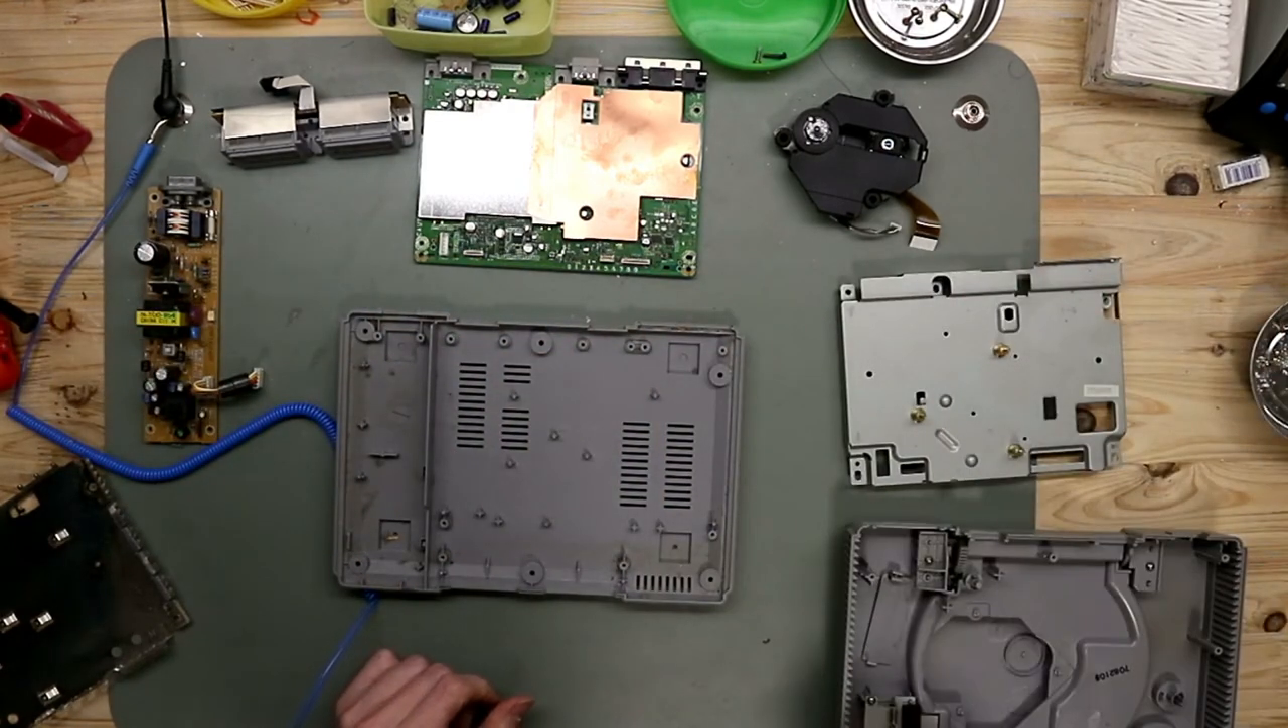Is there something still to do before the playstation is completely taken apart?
No.